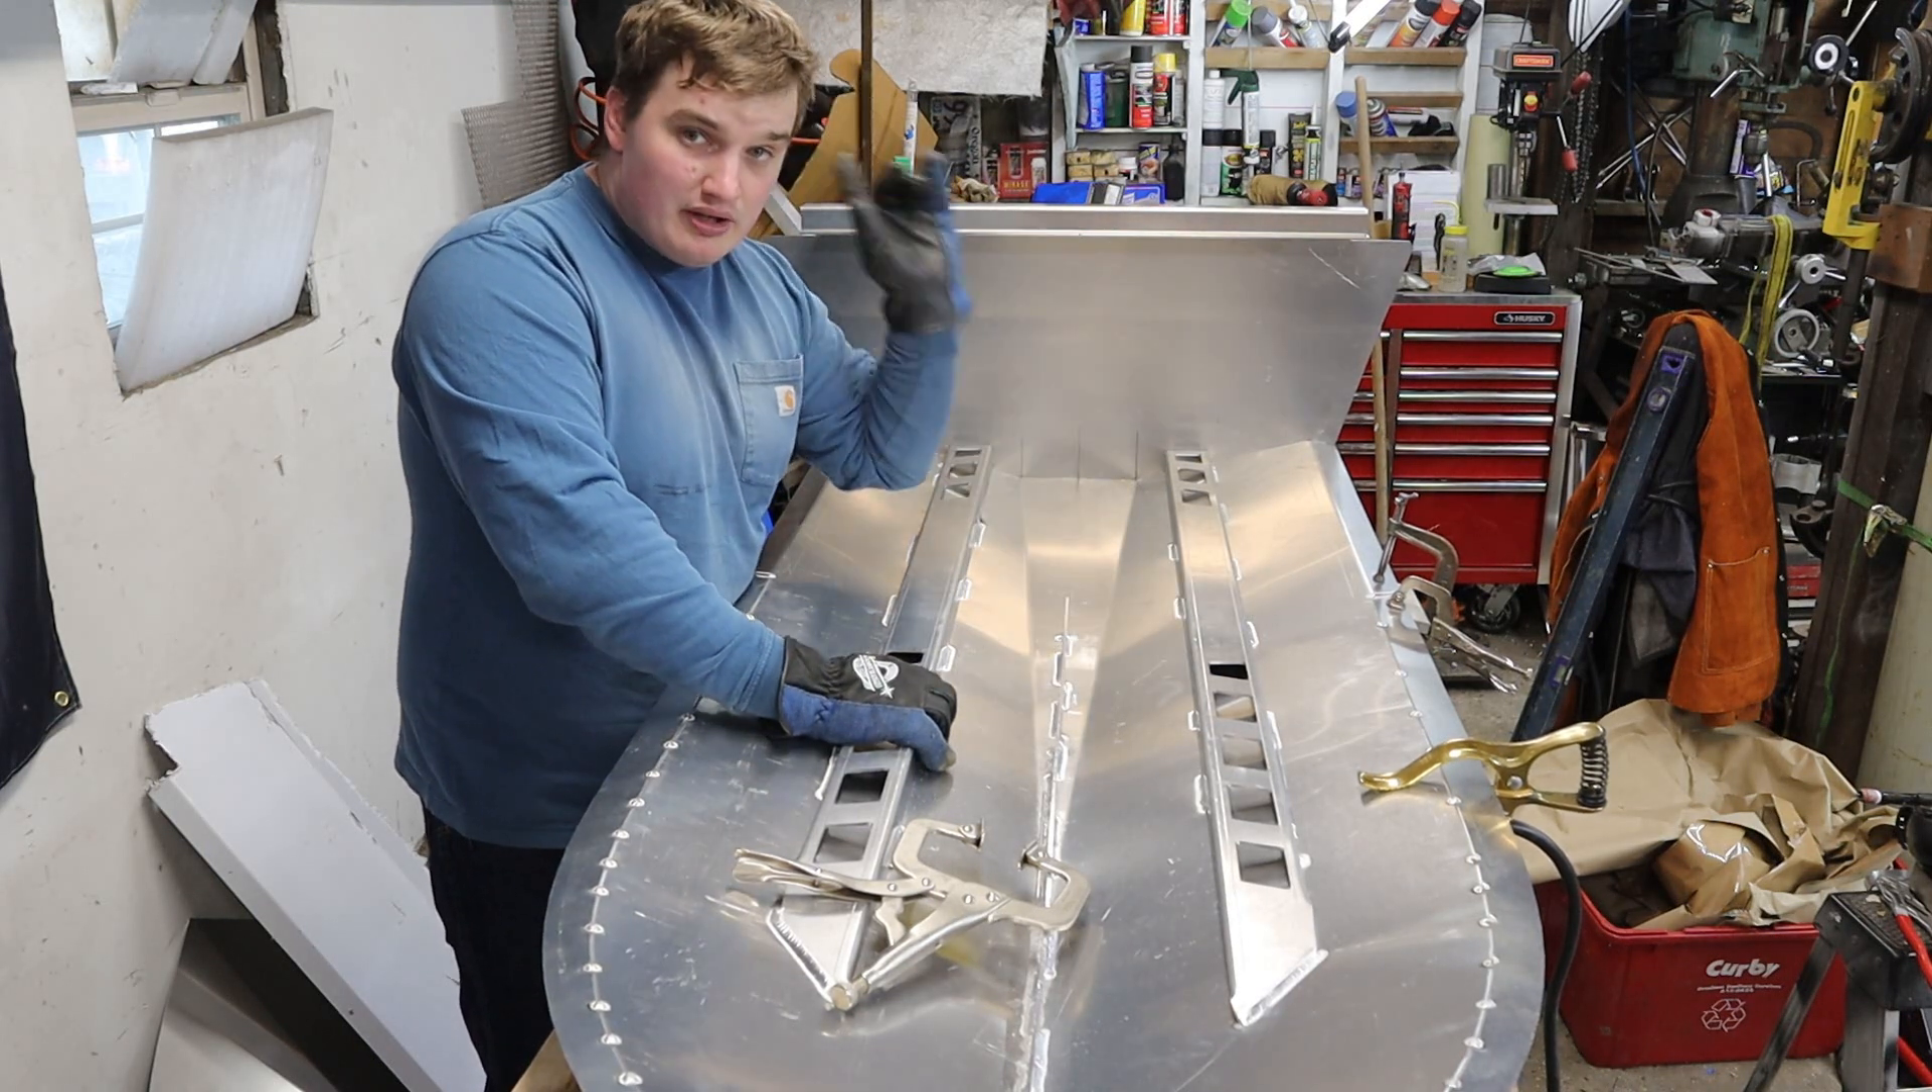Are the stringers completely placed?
Yes.